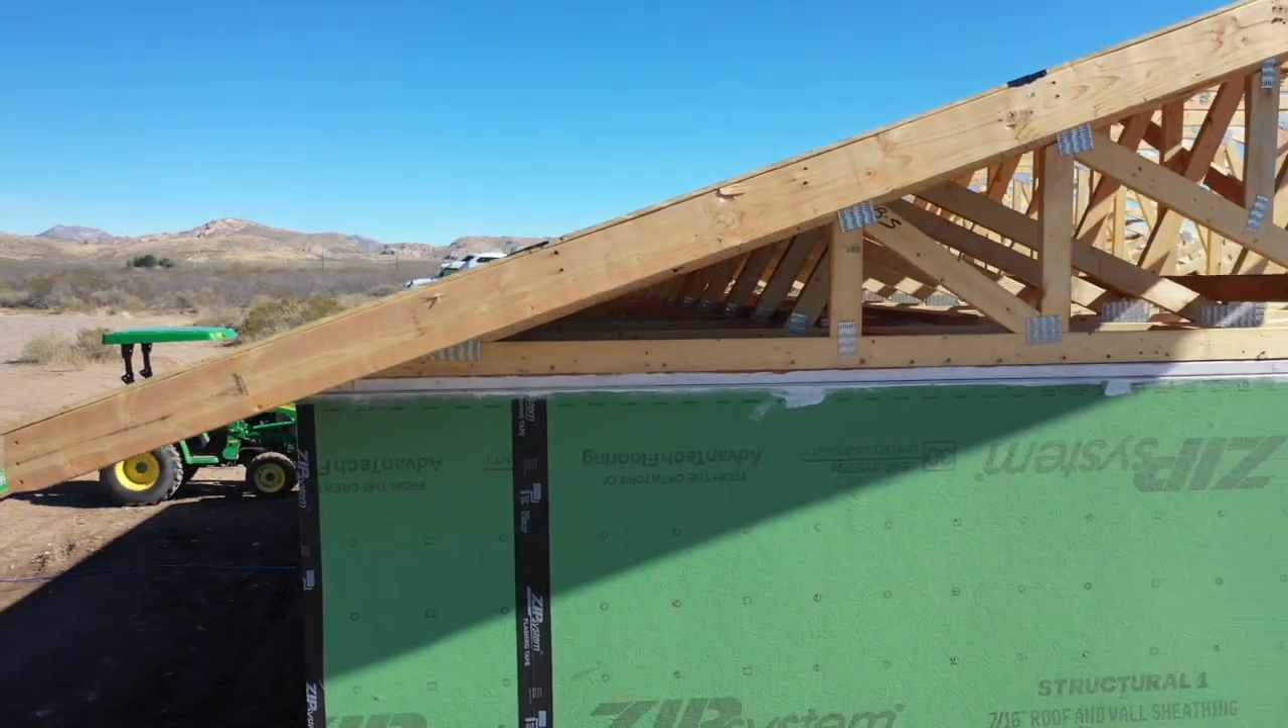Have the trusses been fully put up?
Yes.